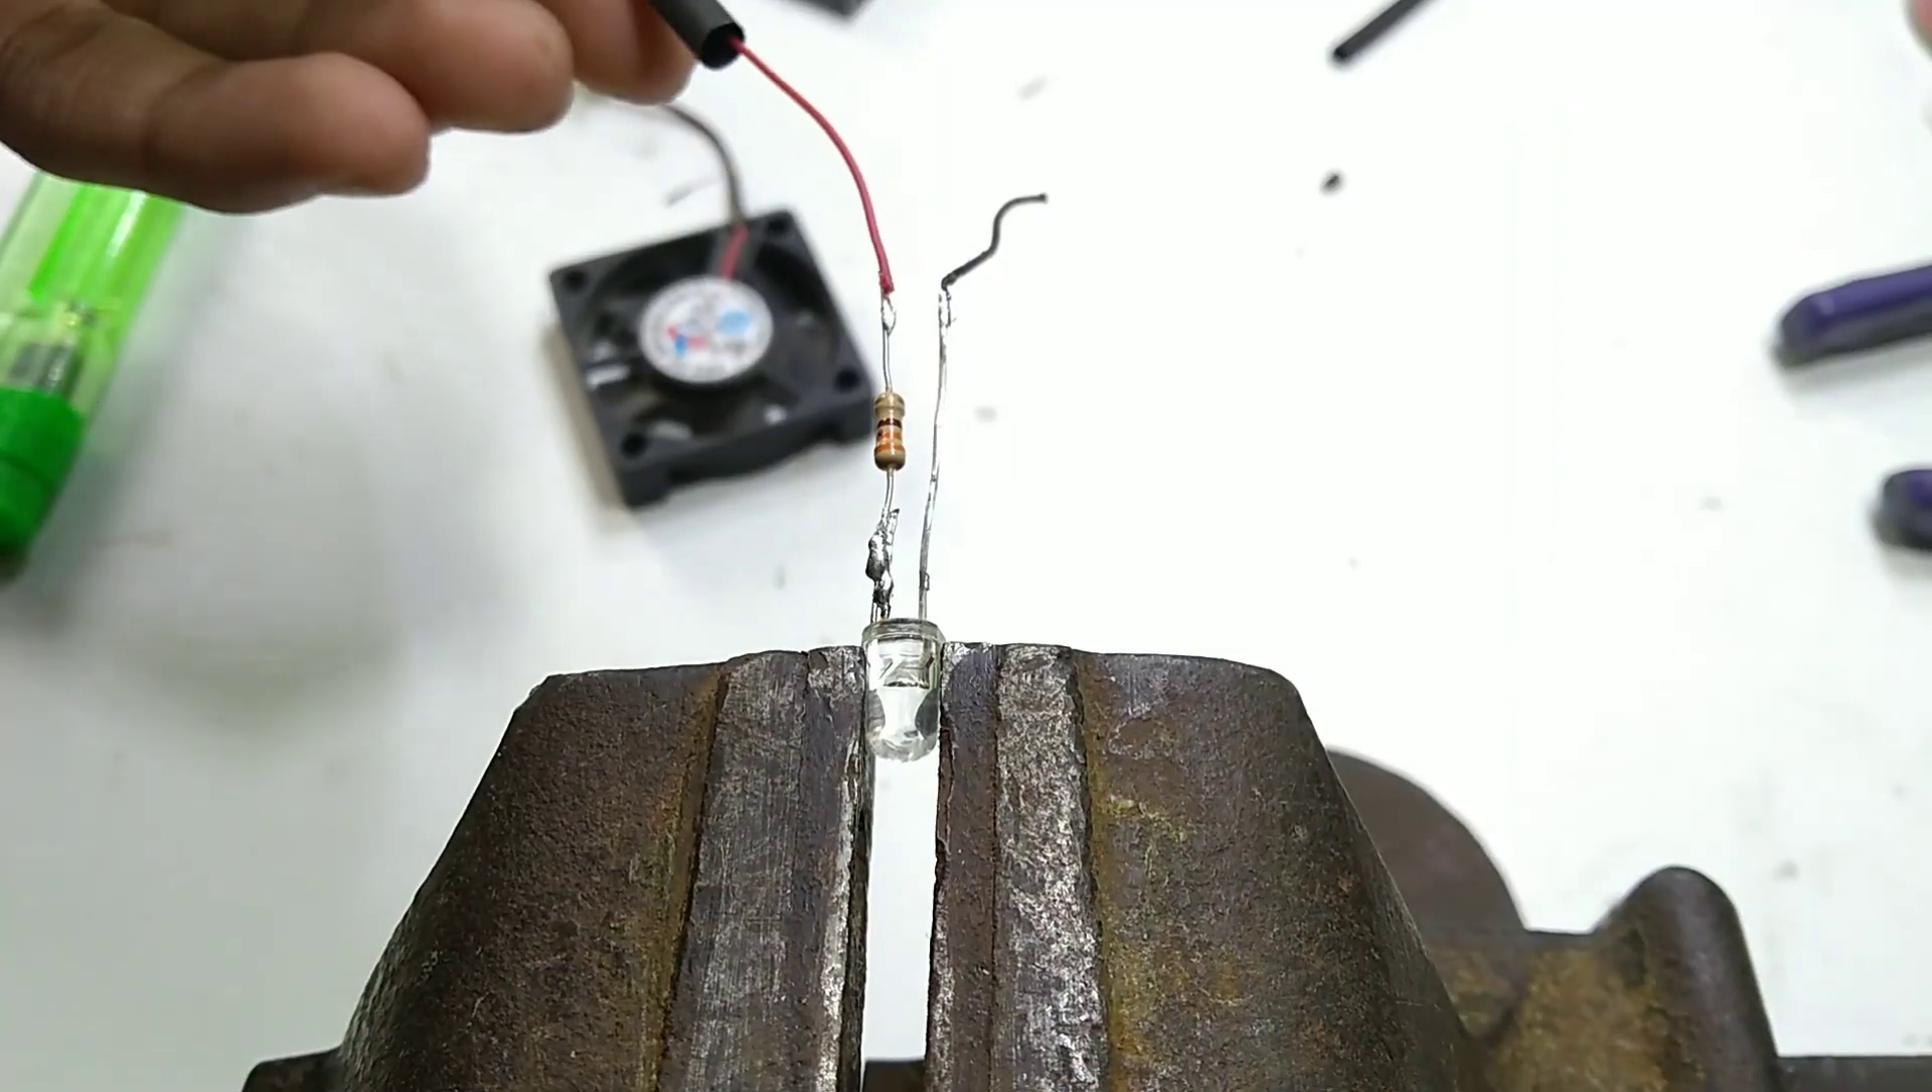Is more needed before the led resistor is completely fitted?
No.